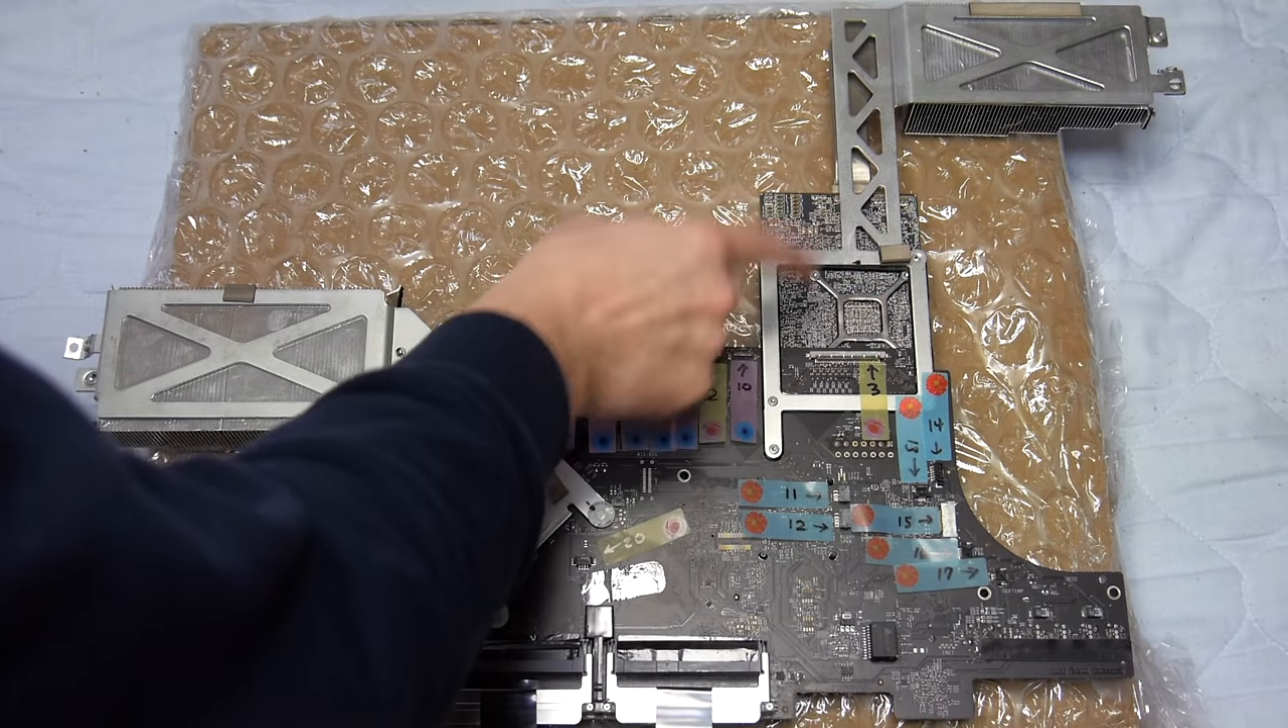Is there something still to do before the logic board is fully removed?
No.